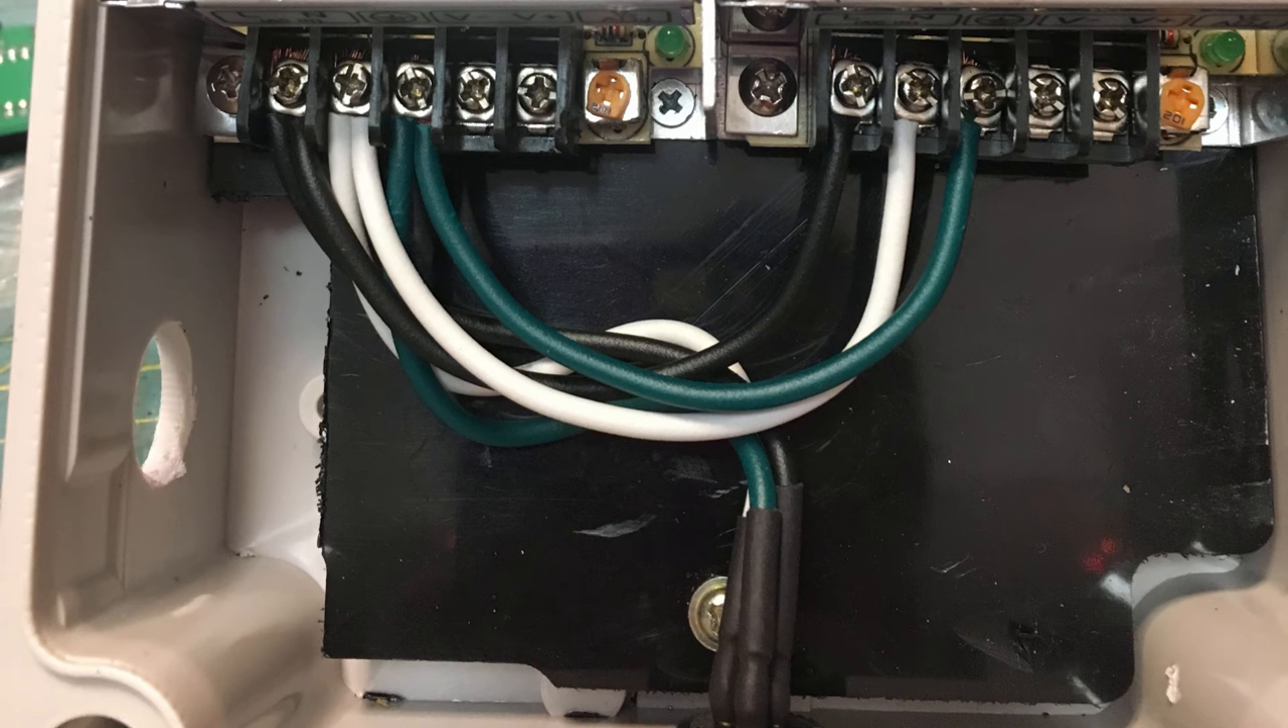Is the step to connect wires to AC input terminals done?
Yes.